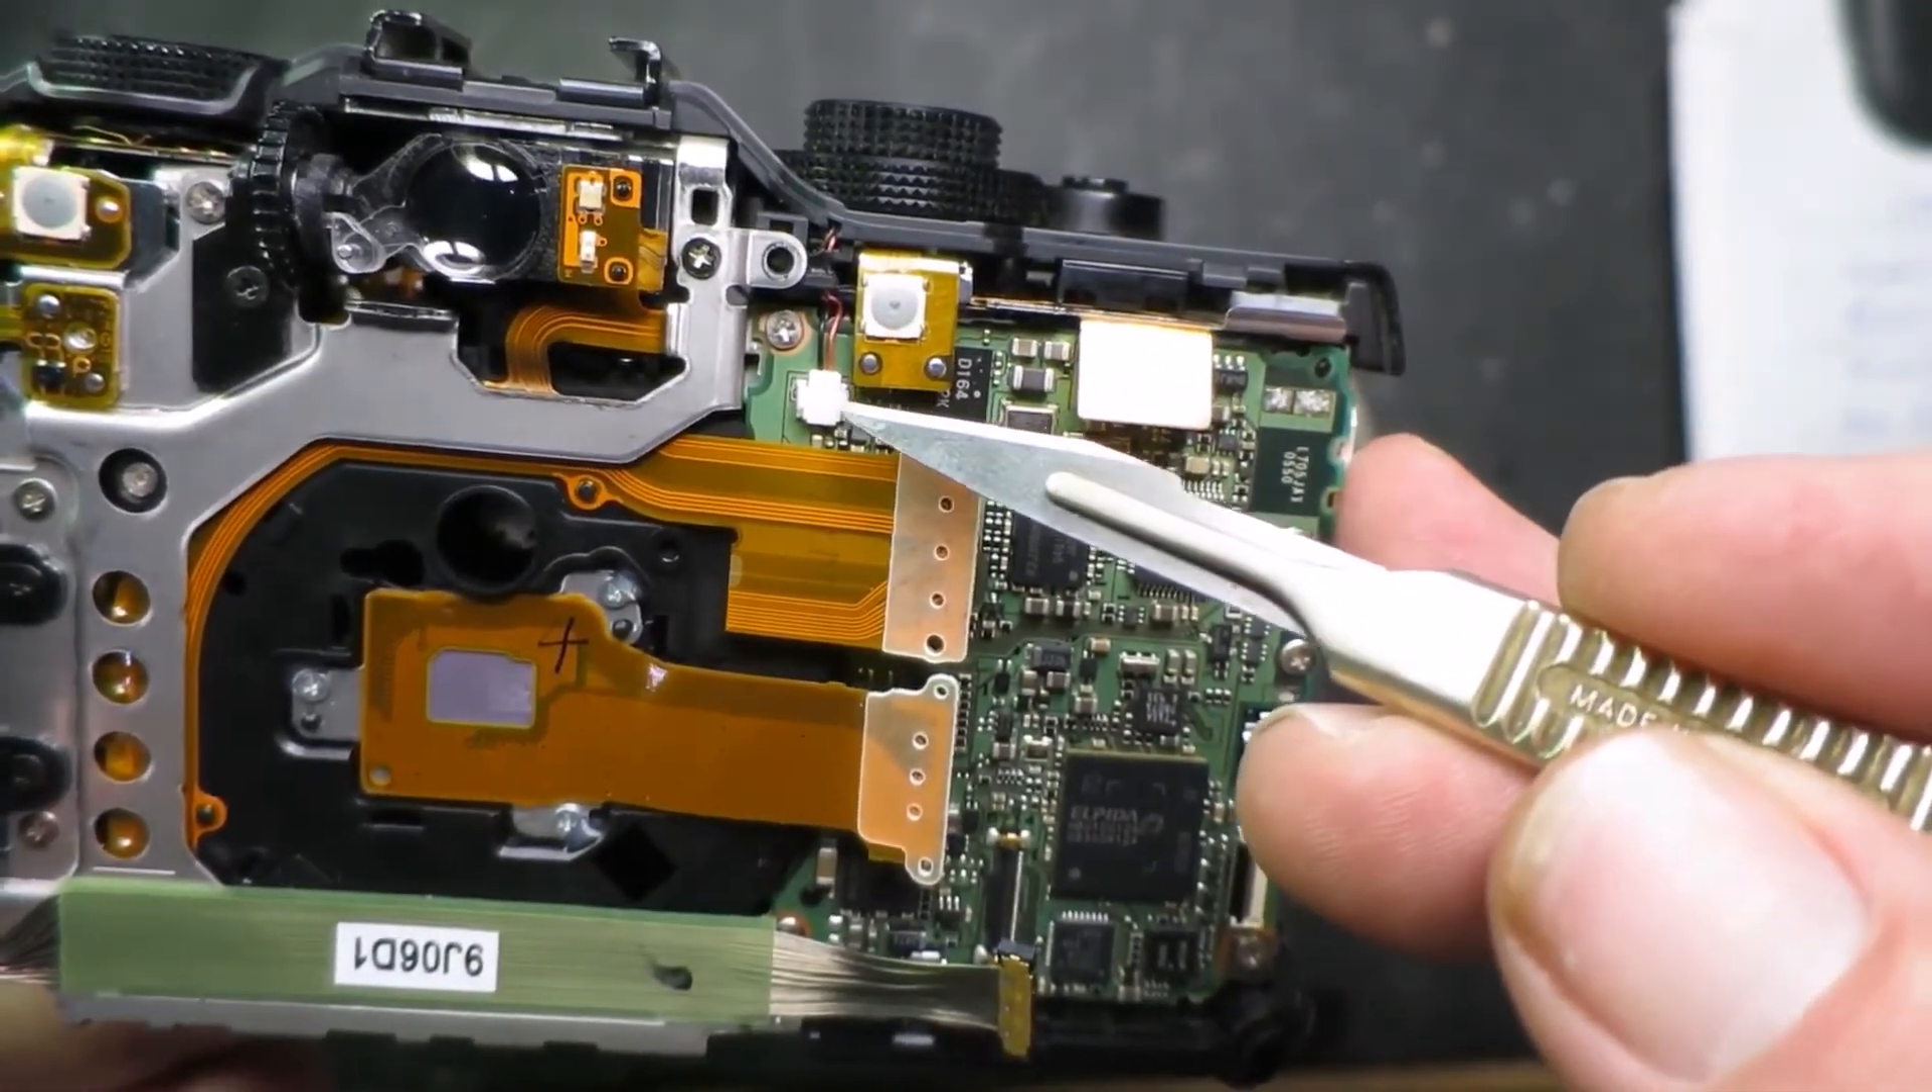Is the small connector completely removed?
No.